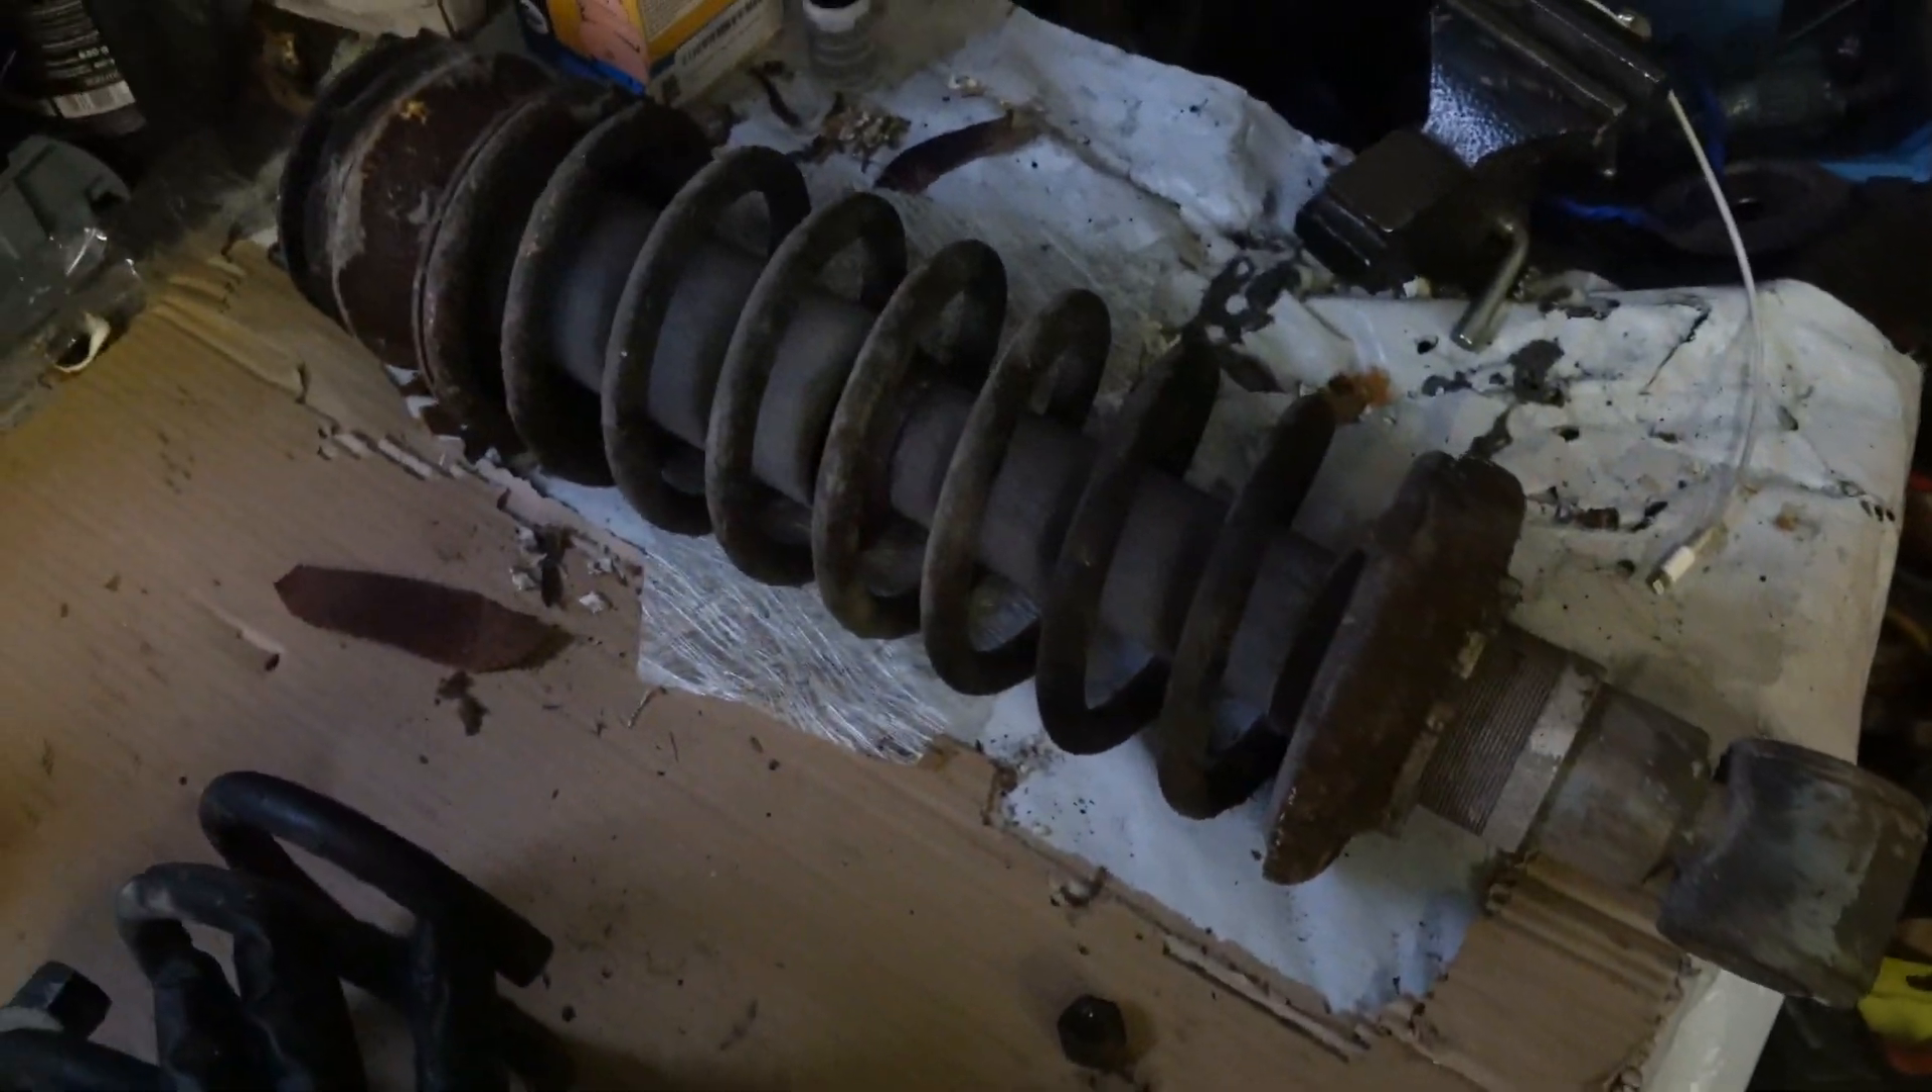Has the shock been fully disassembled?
No.